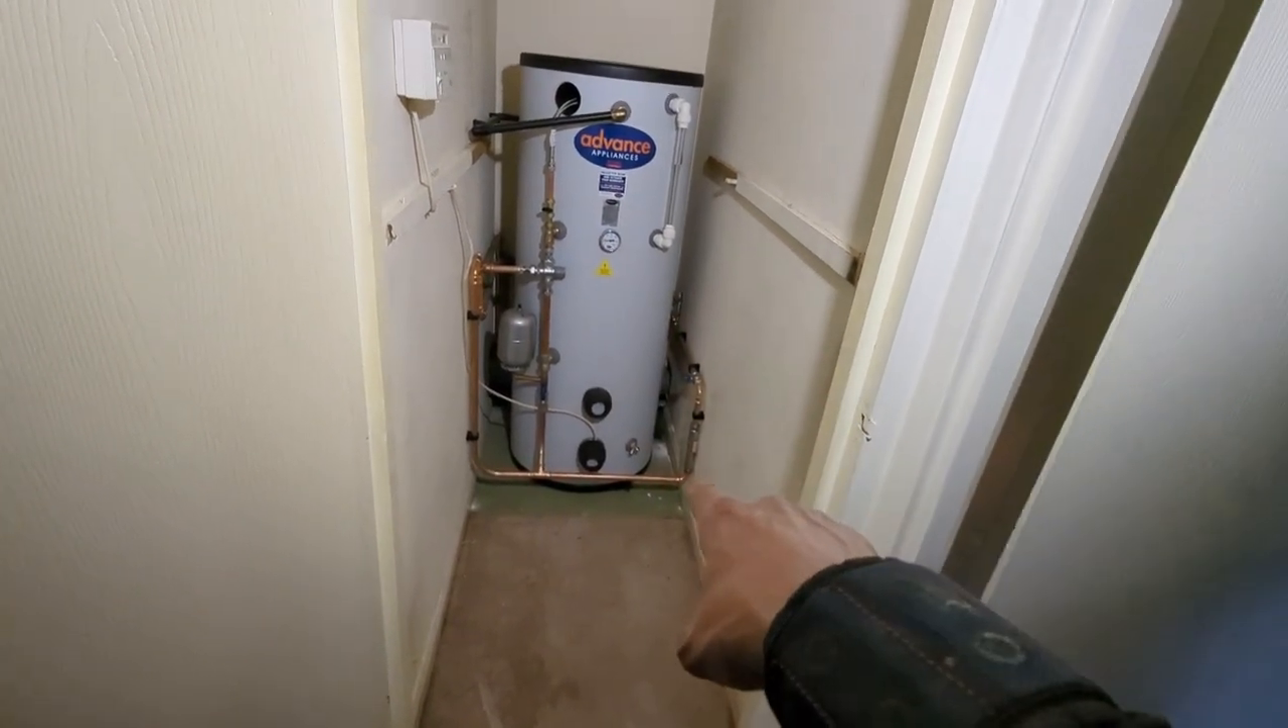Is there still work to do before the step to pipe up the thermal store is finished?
No.